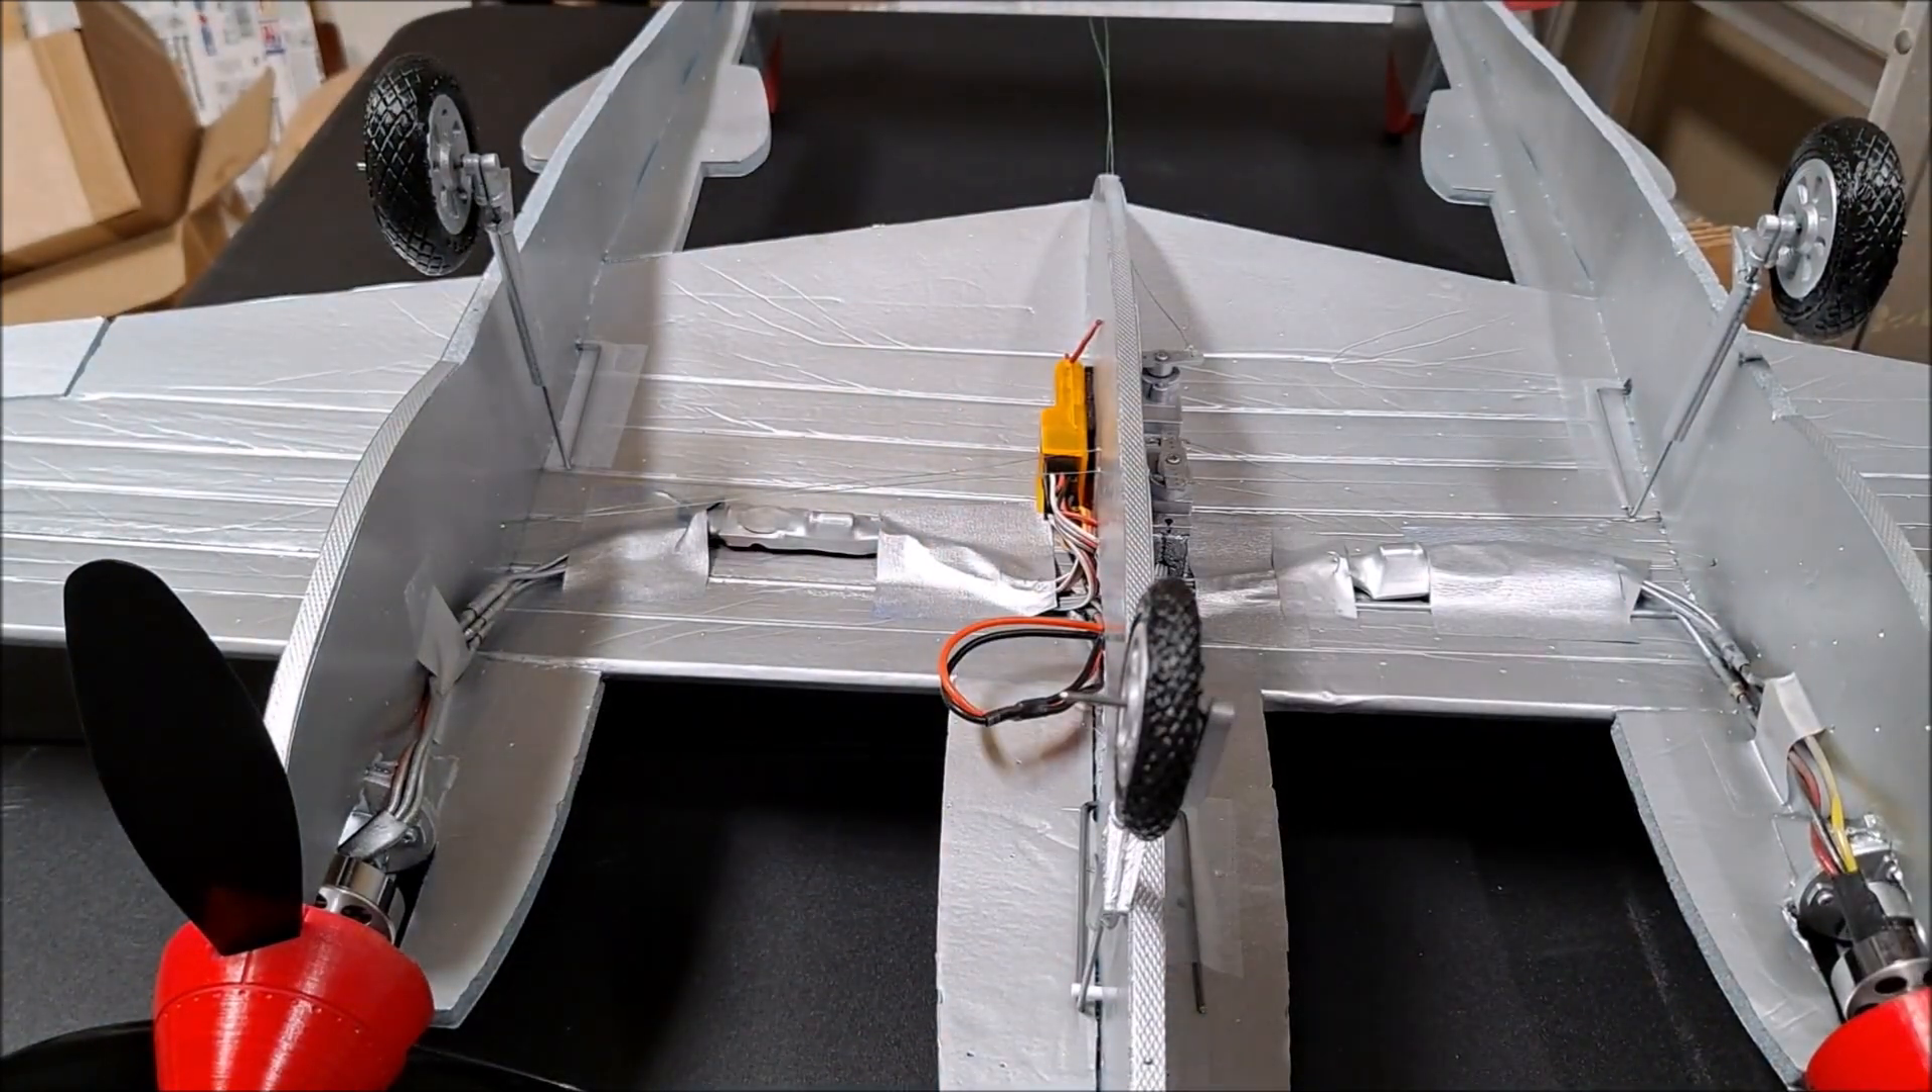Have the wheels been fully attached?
Yes.